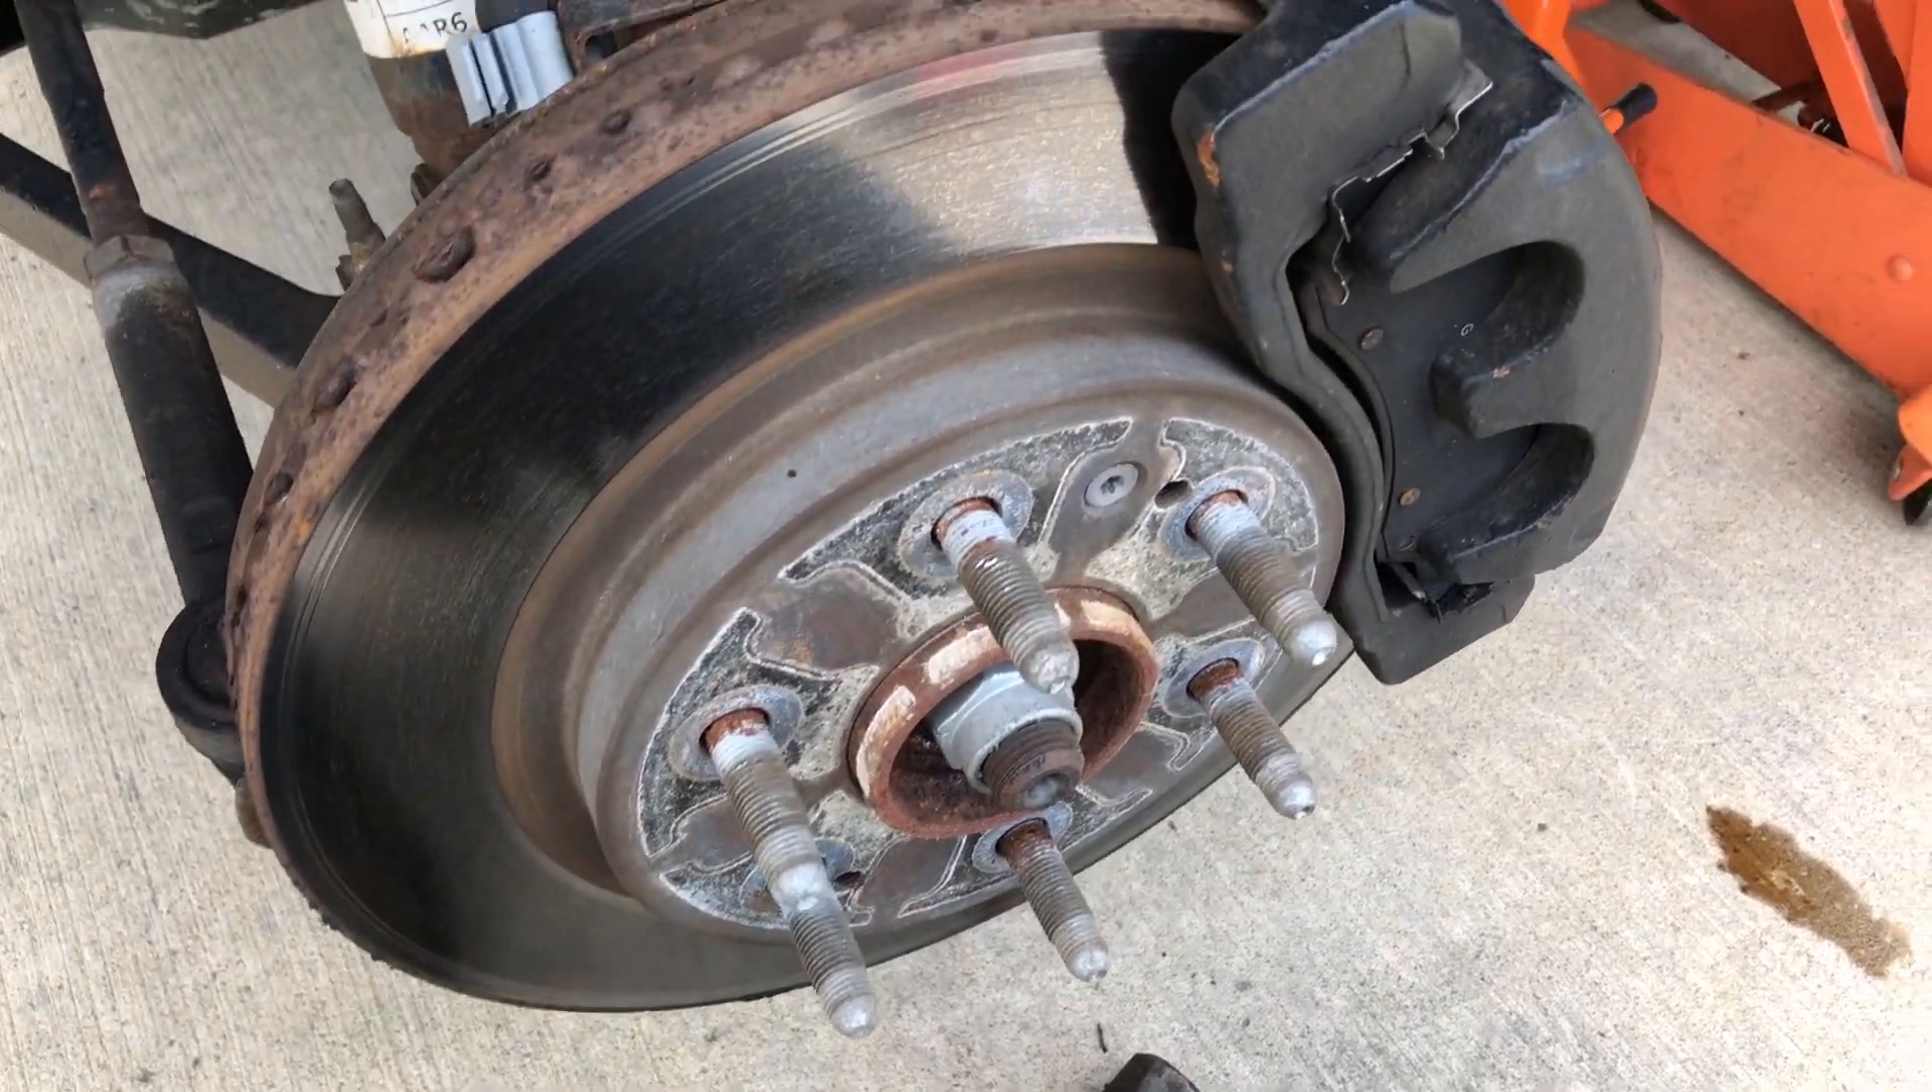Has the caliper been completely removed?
No.